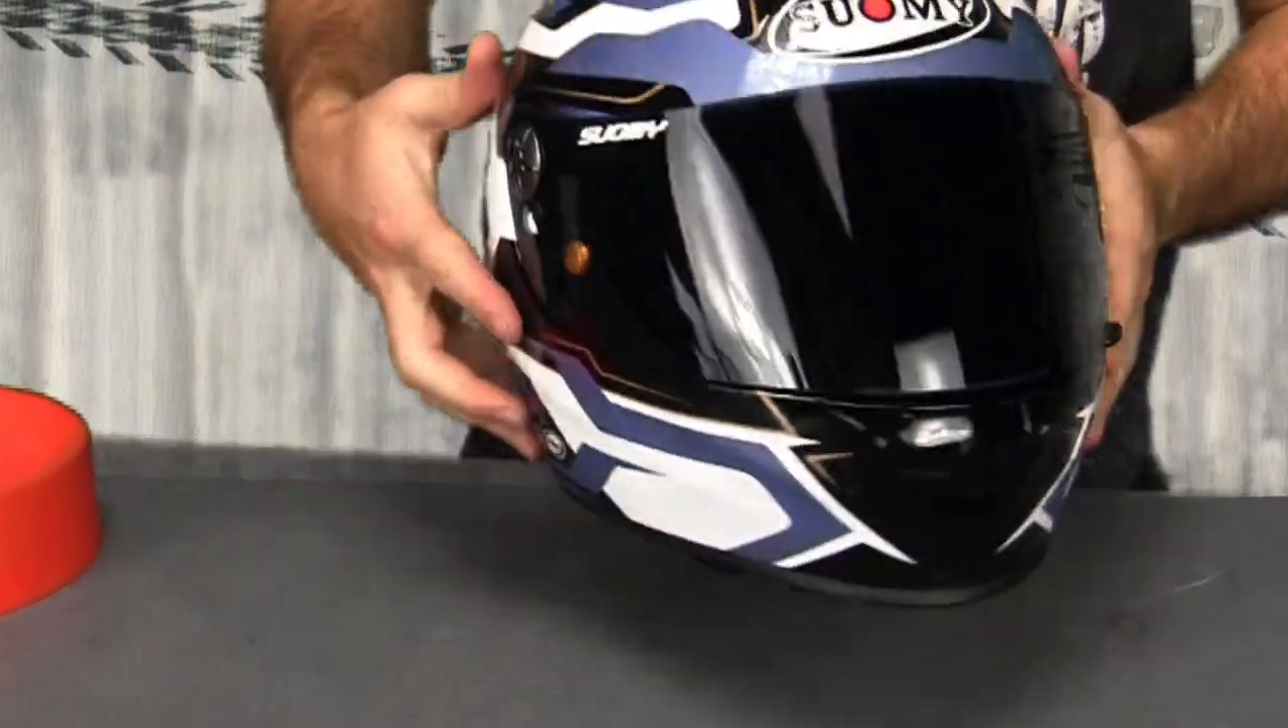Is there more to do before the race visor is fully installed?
No.